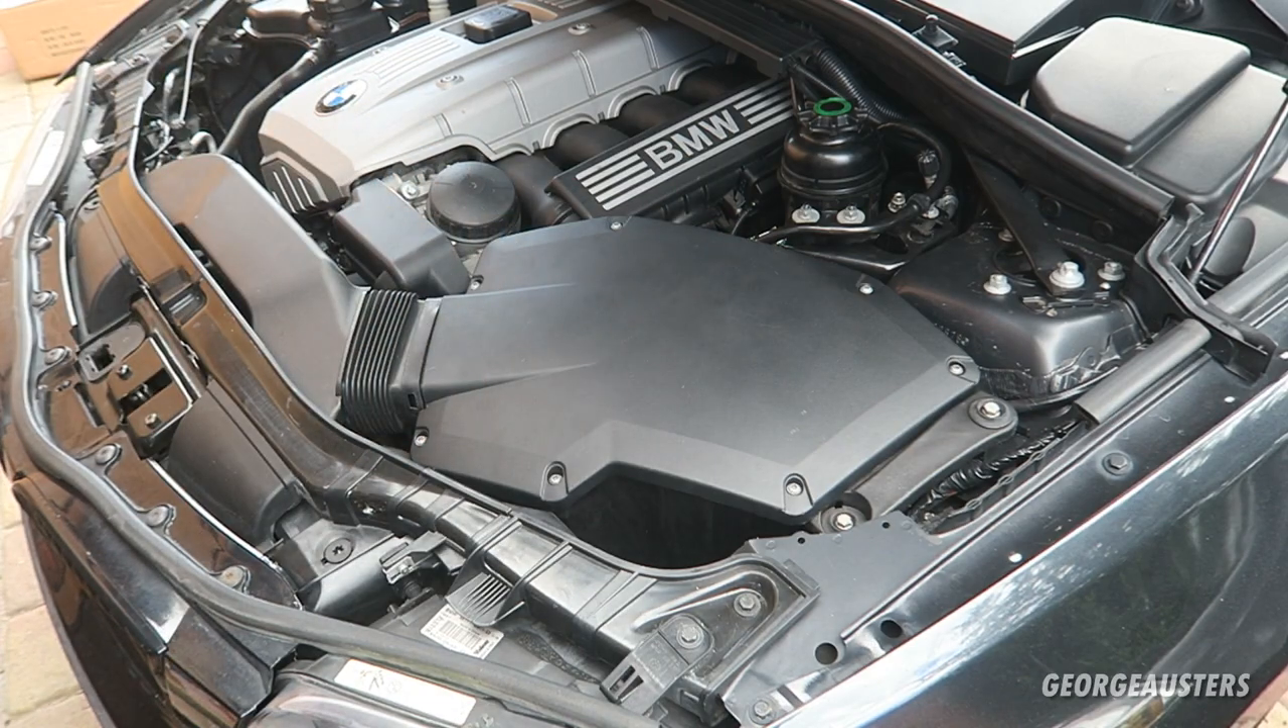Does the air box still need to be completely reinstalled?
No.